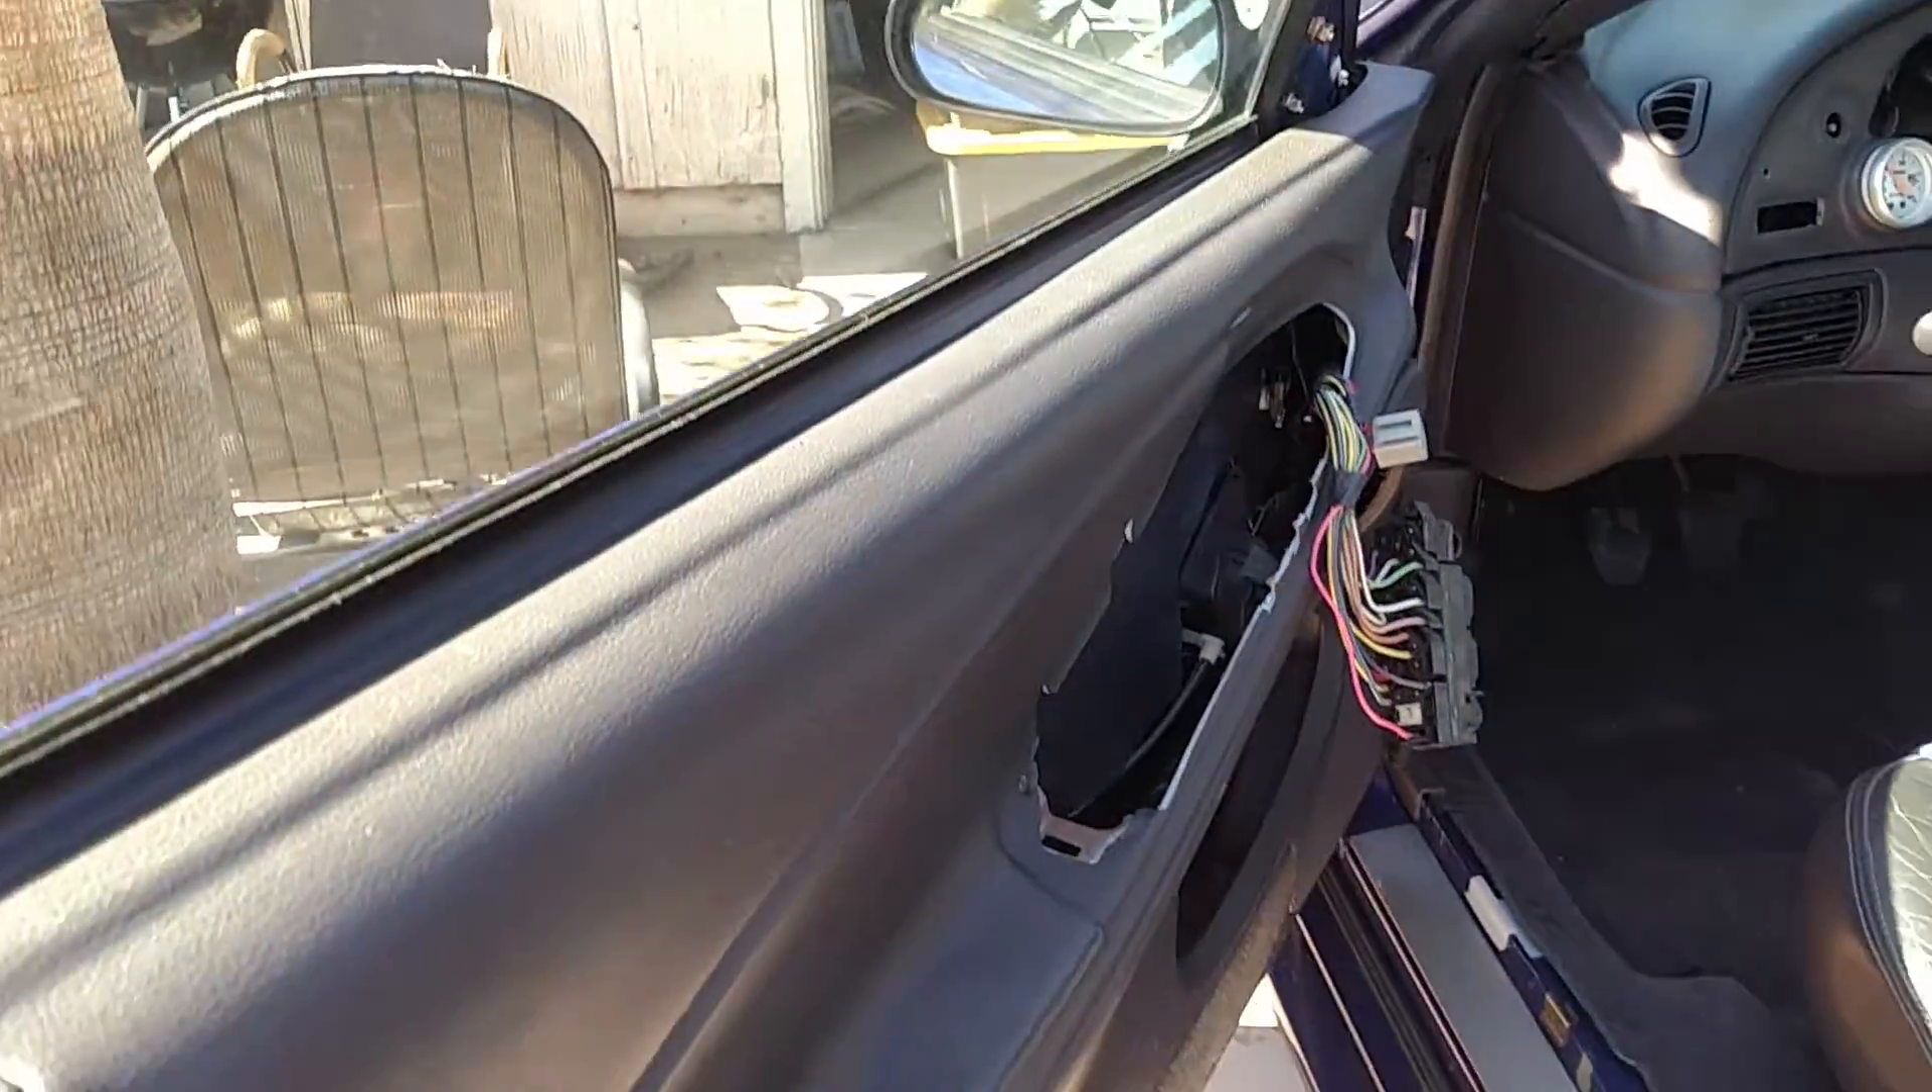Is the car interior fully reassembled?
No.